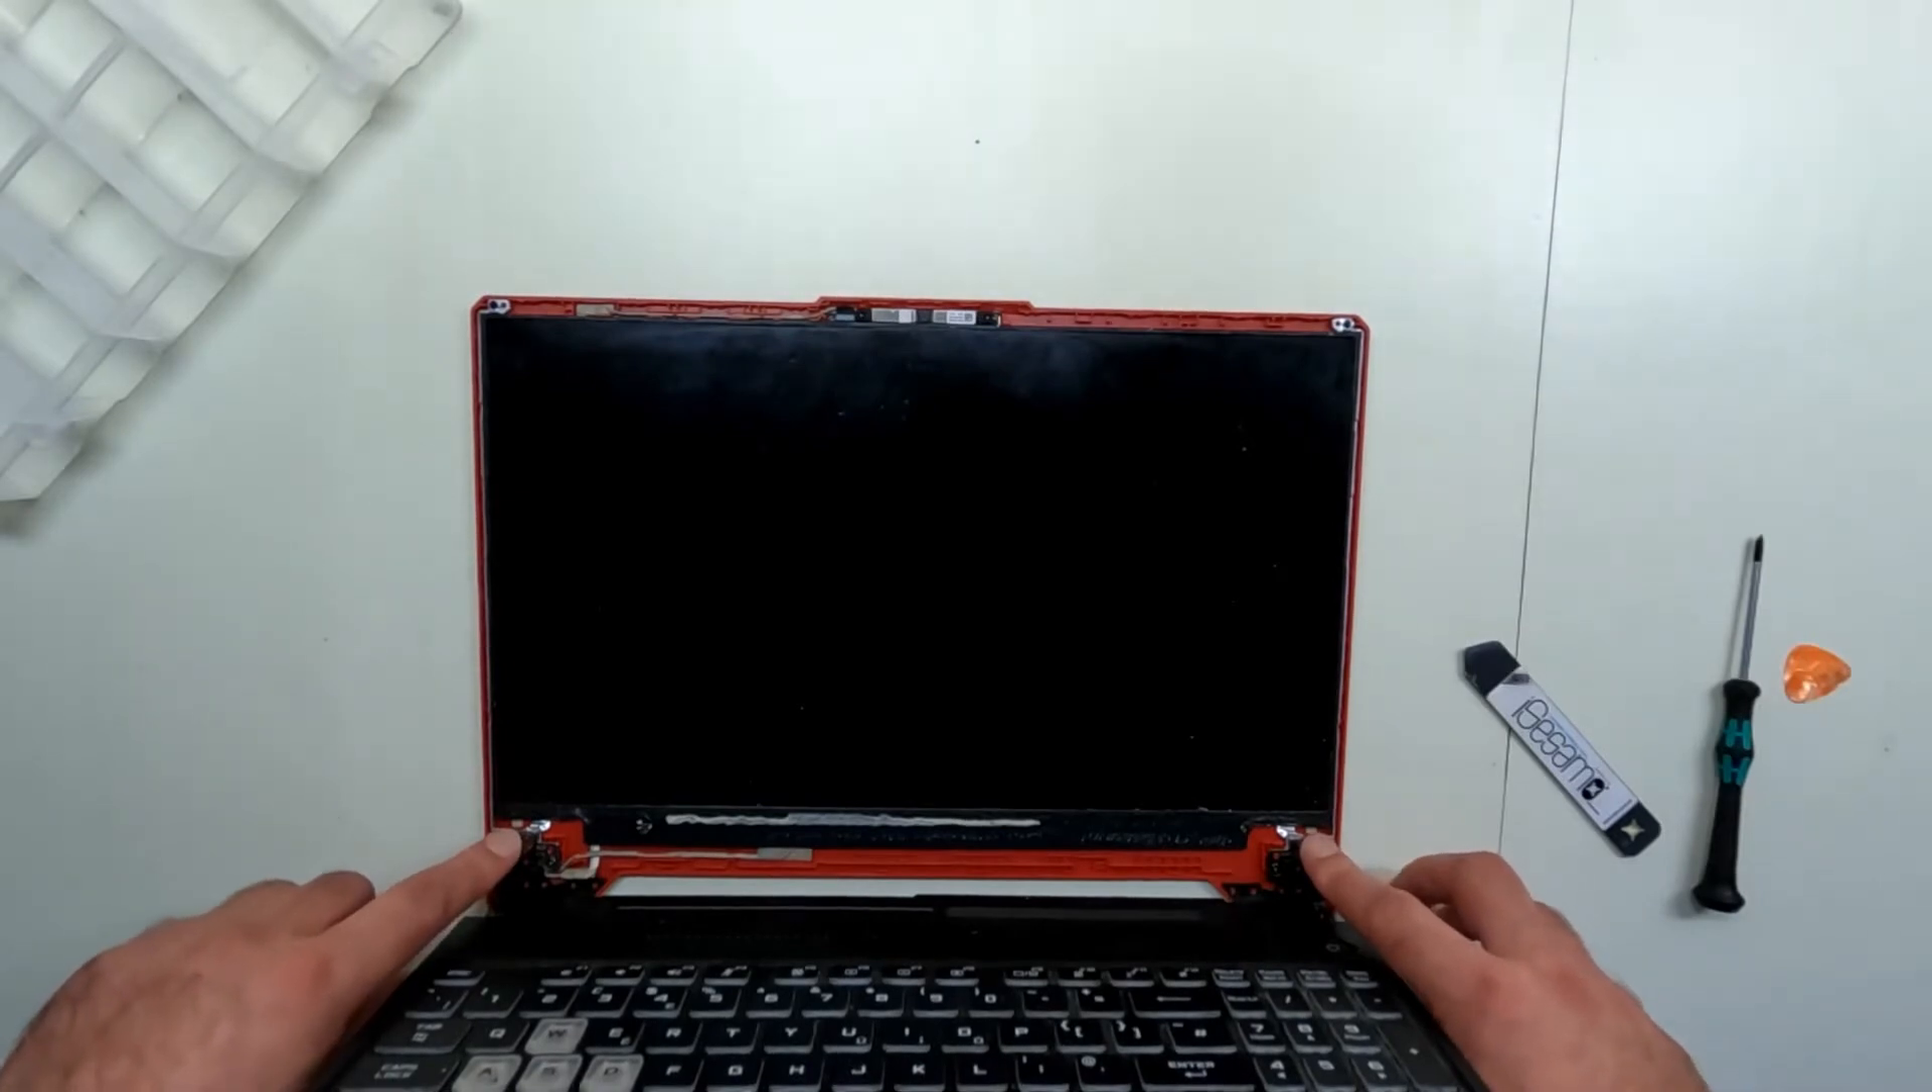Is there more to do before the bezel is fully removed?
No.